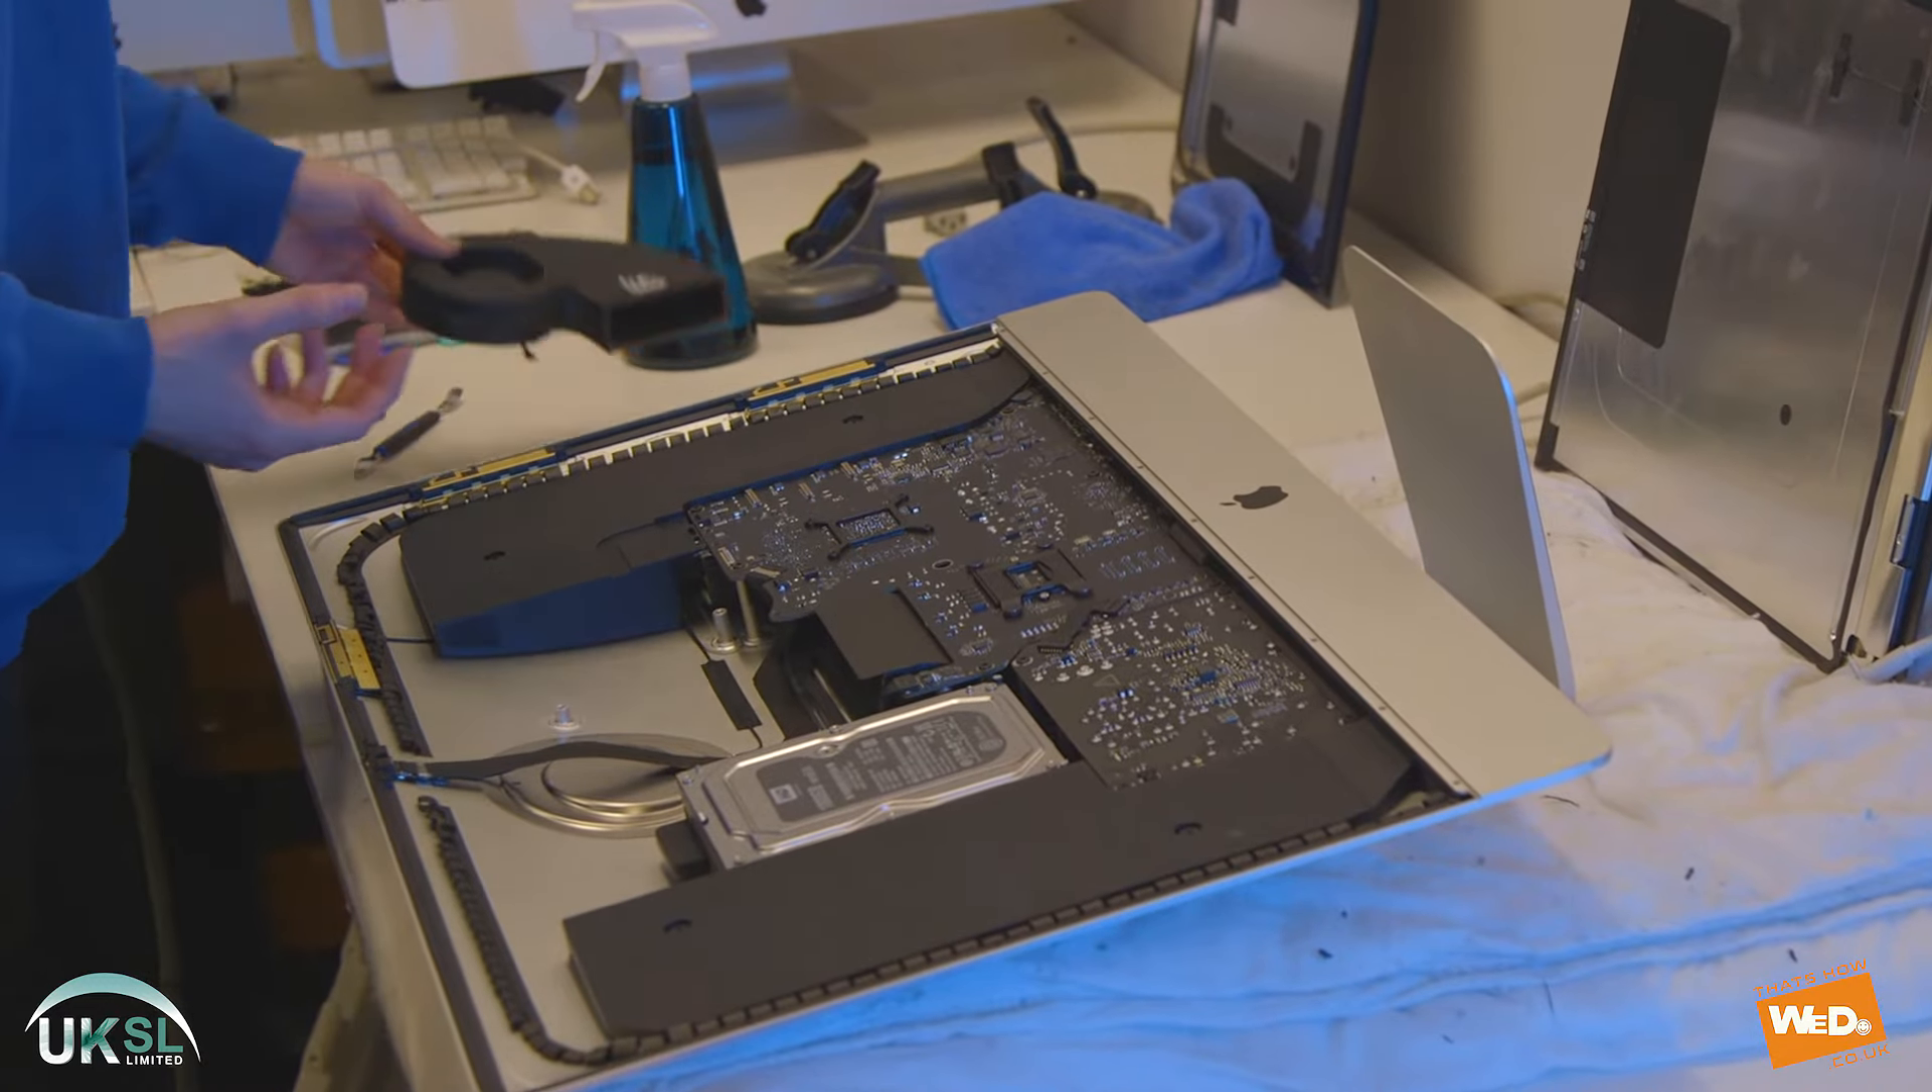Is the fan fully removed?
Yes.